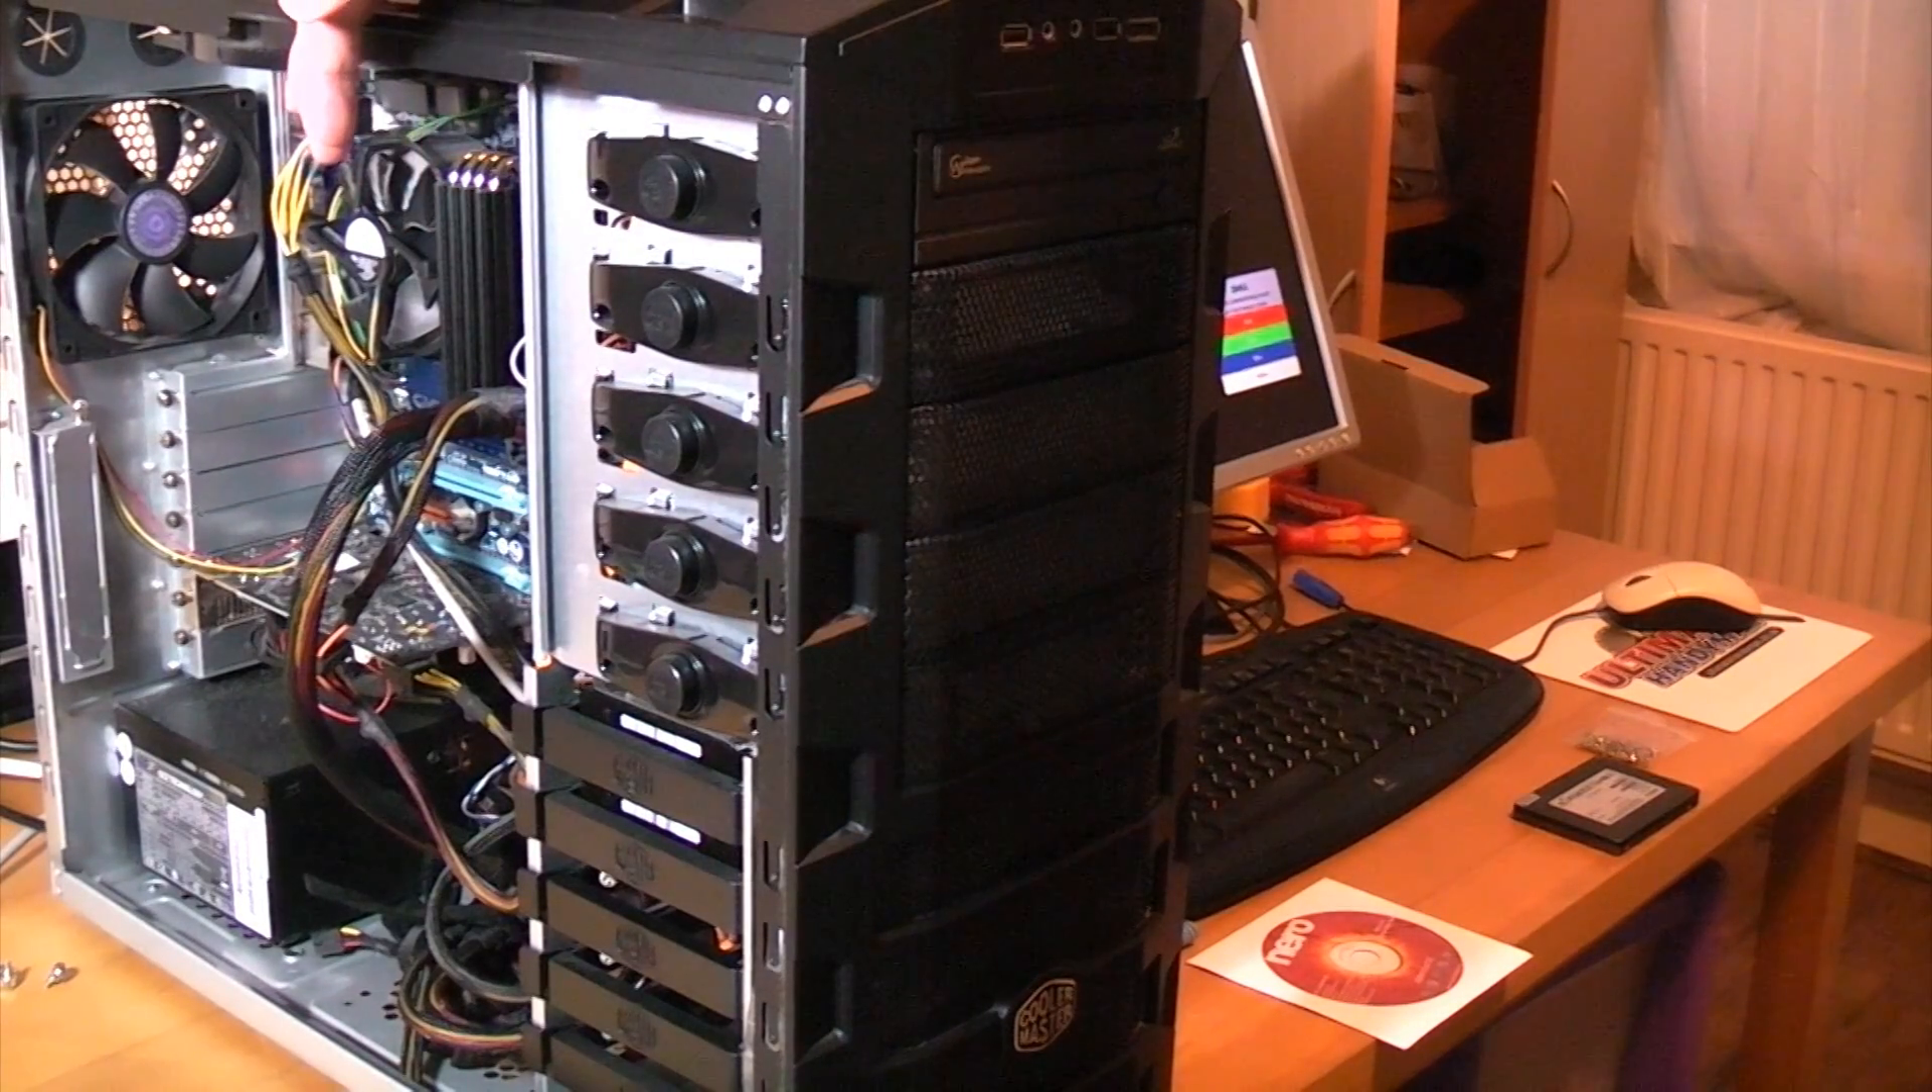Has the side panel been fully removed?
Yes.